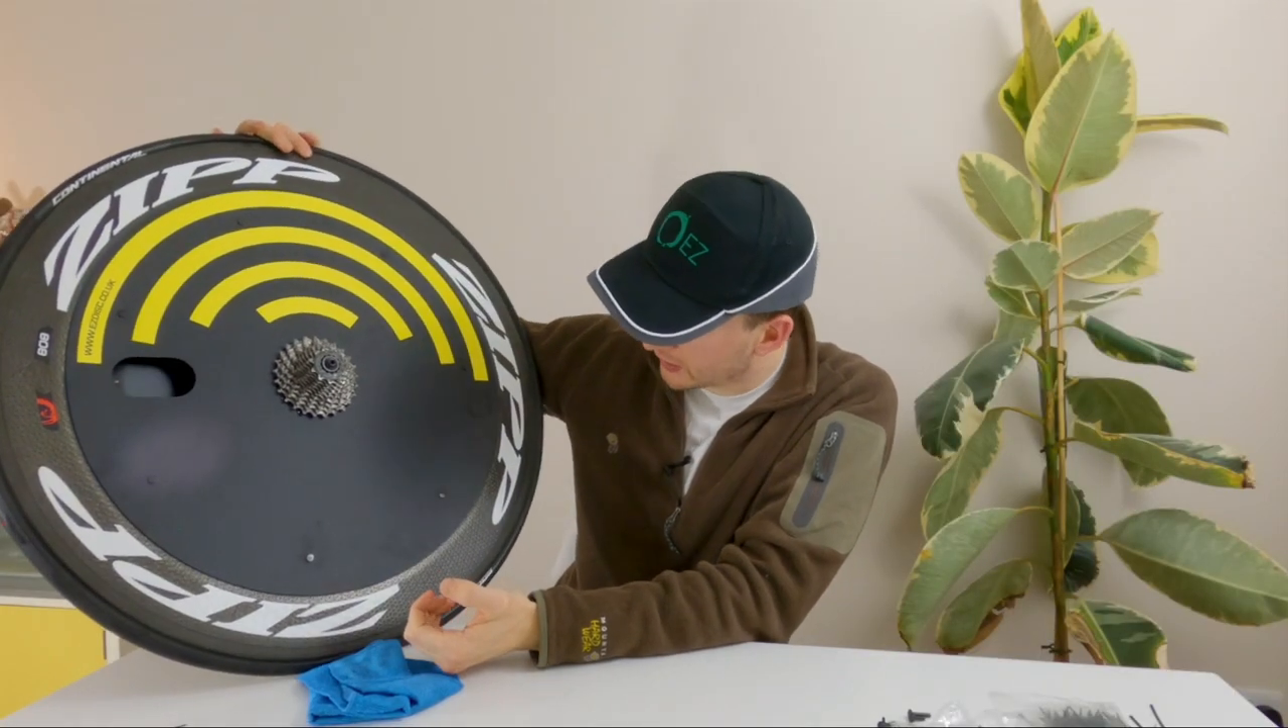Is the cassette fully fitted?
Yes.